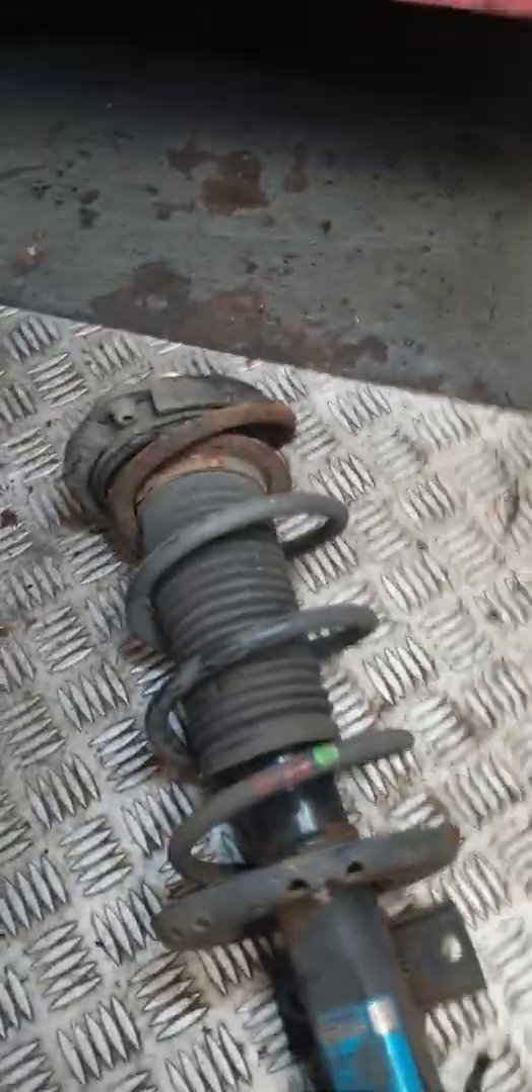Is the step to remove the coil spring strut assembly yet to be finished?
No.